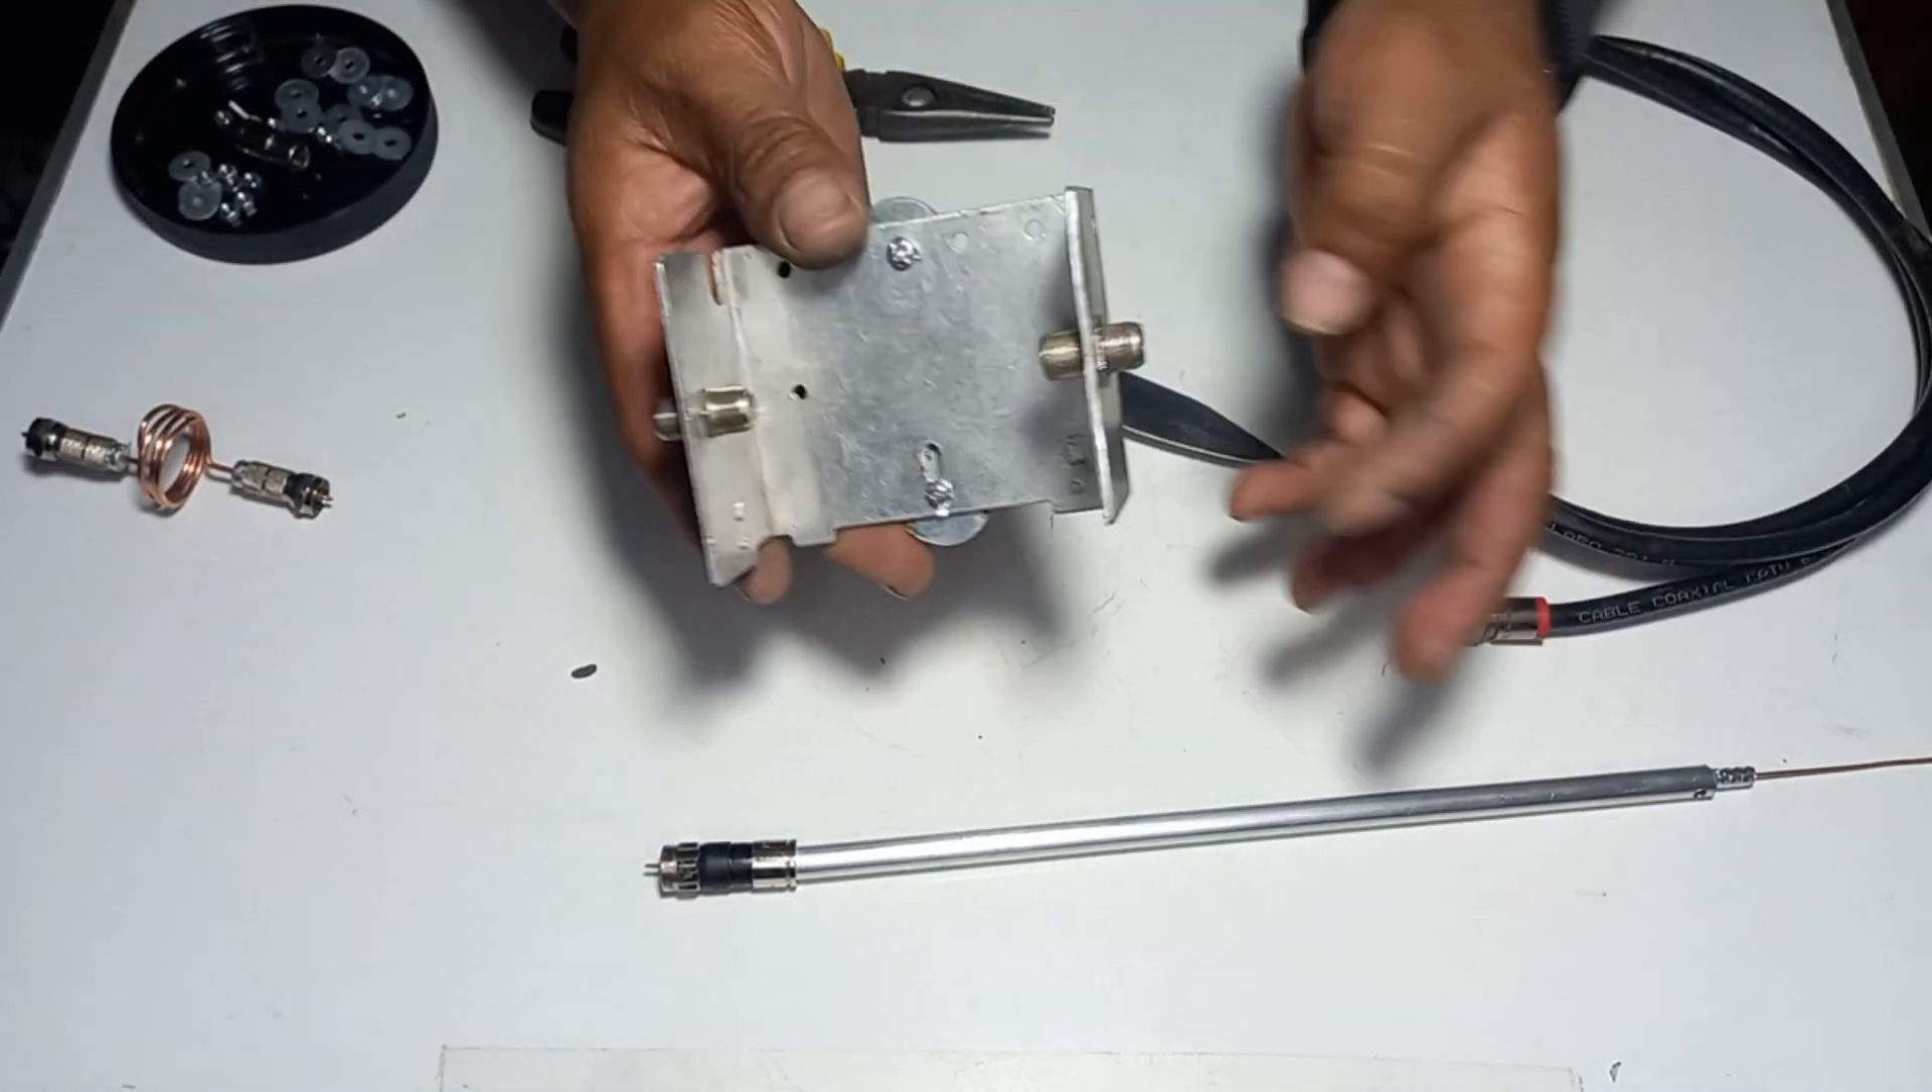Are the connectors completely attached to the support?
Yes.